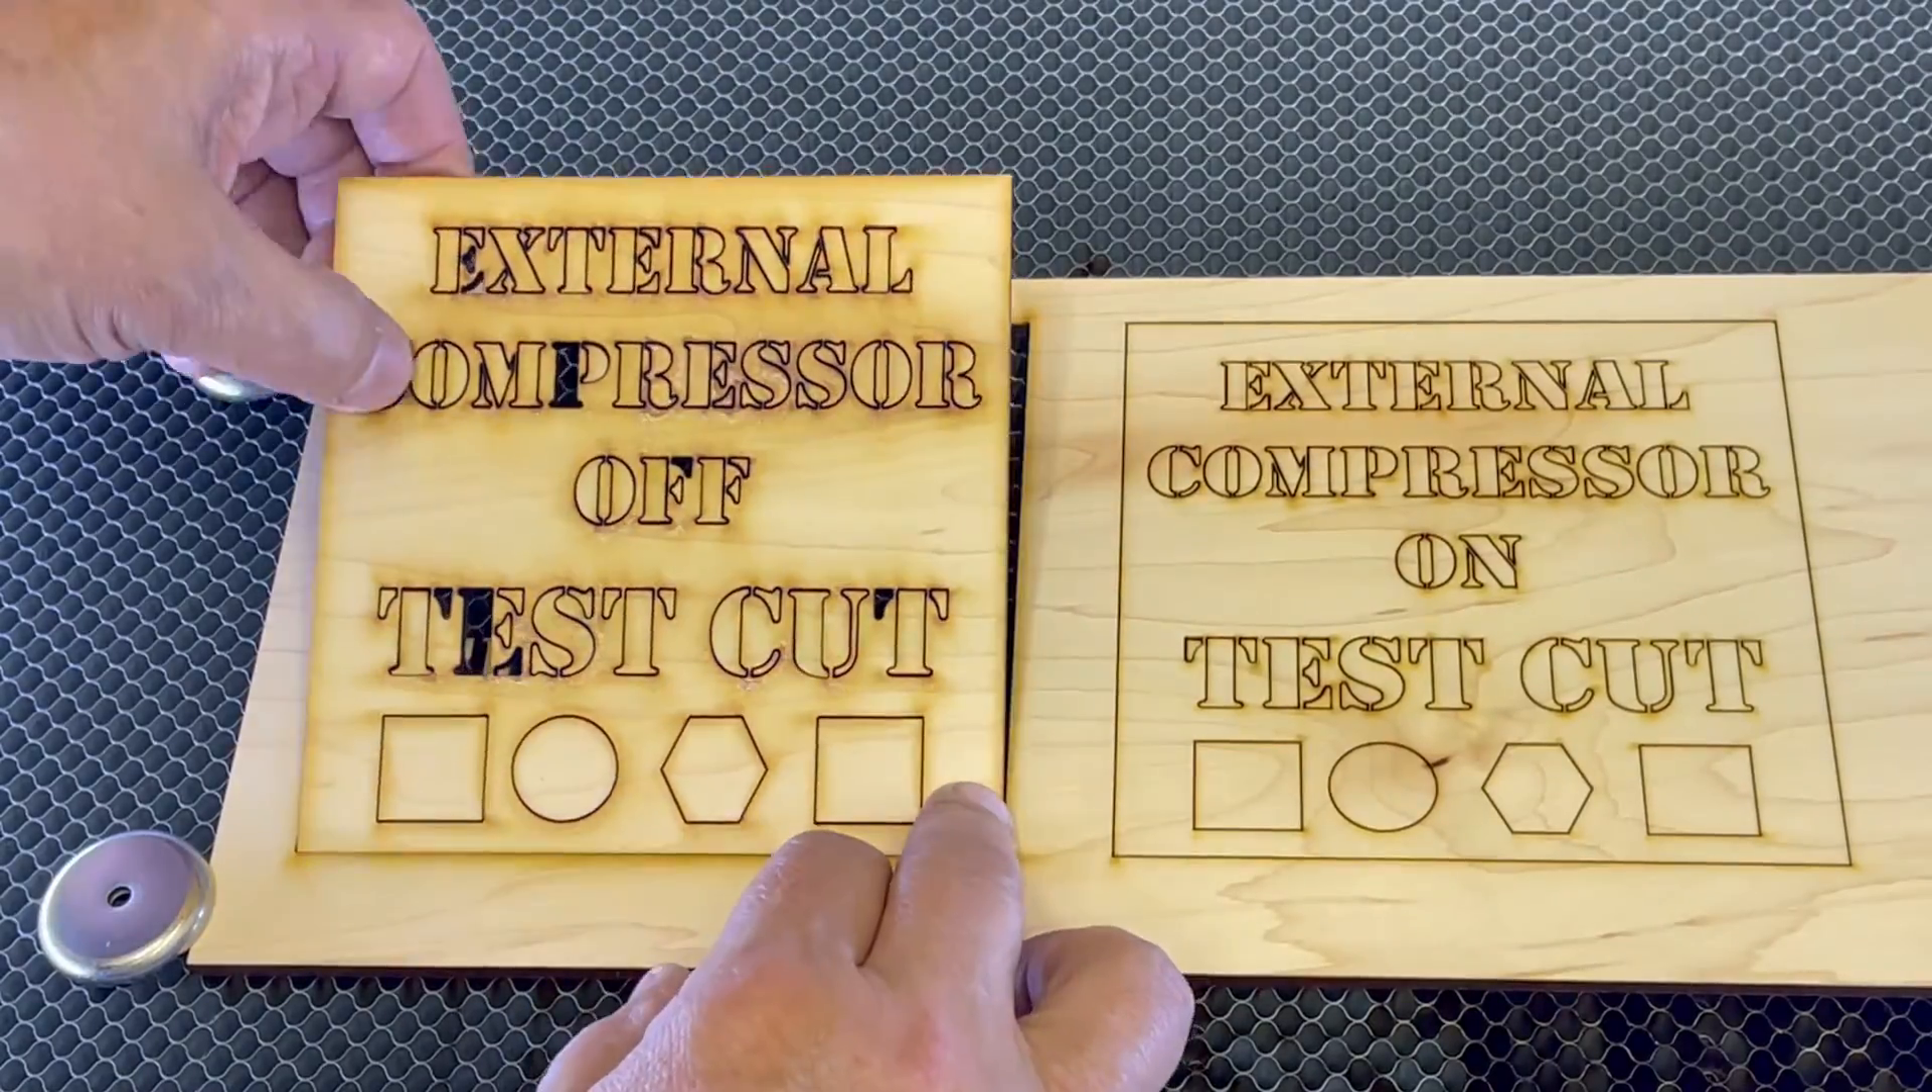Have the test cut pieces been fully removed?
No.